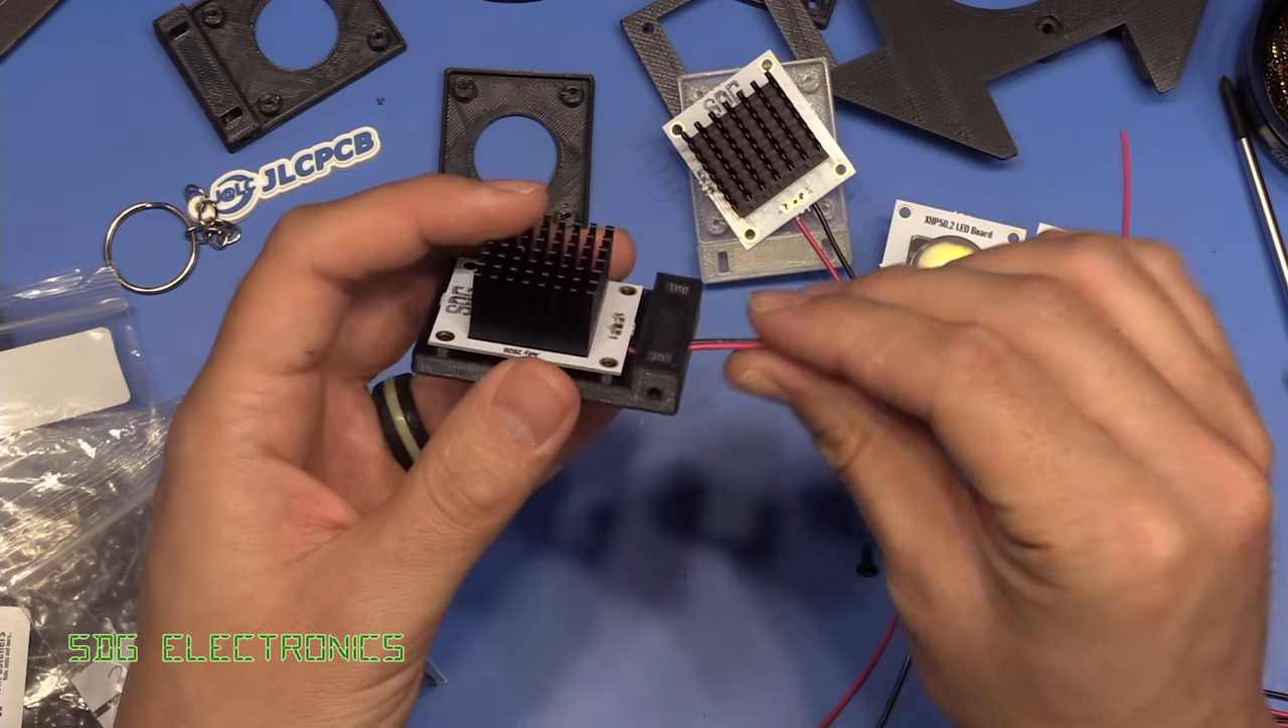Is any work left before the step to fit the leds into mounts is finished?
Yes.